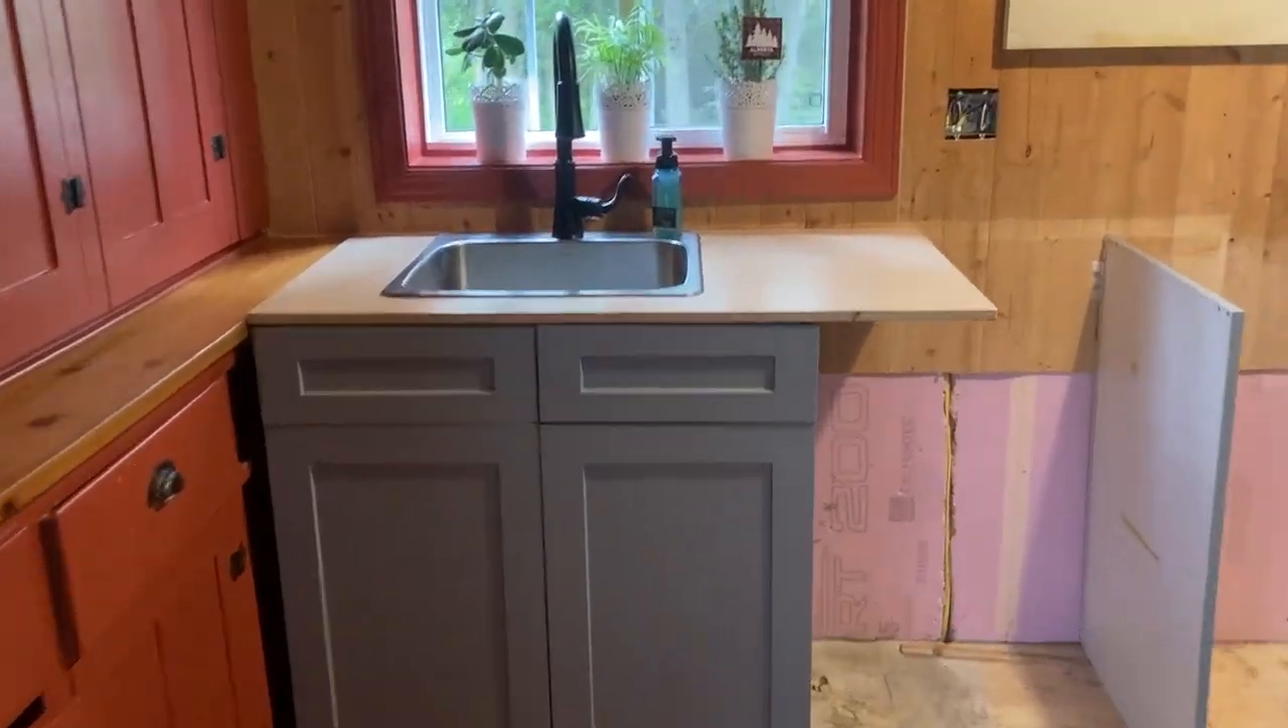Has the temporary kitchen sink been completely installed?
Yes.